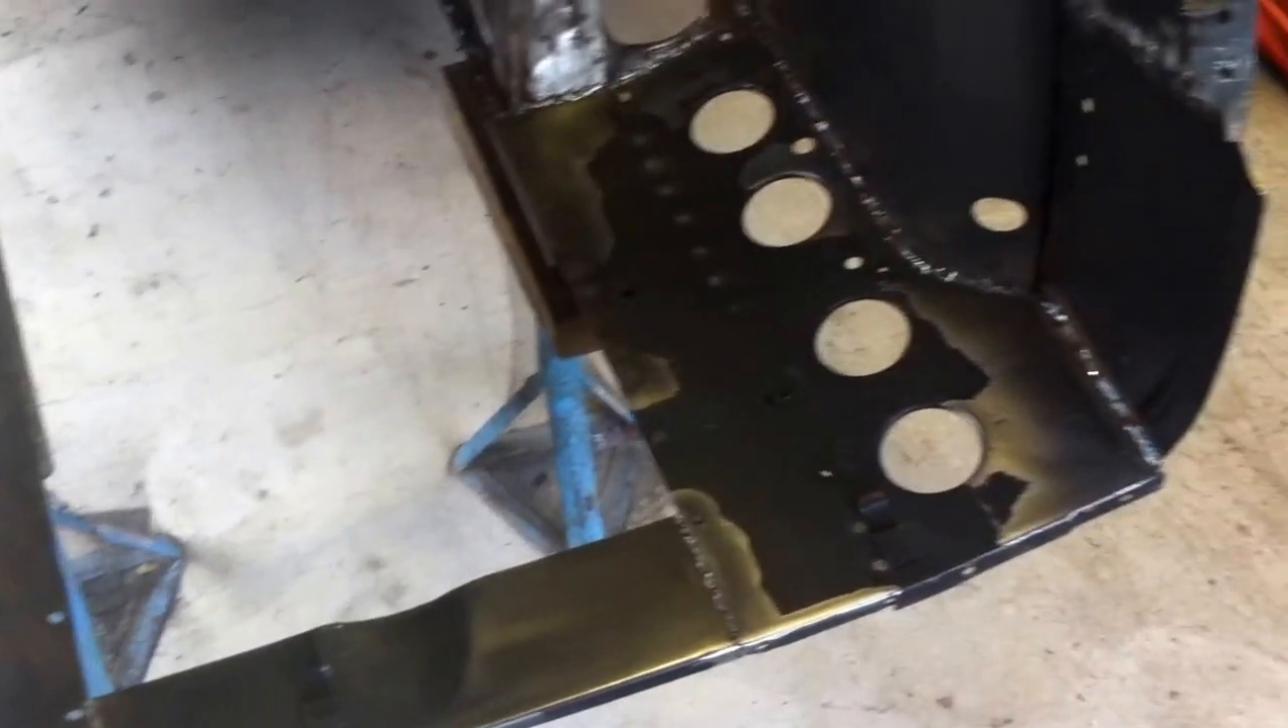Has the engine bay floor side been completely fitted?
Yes.